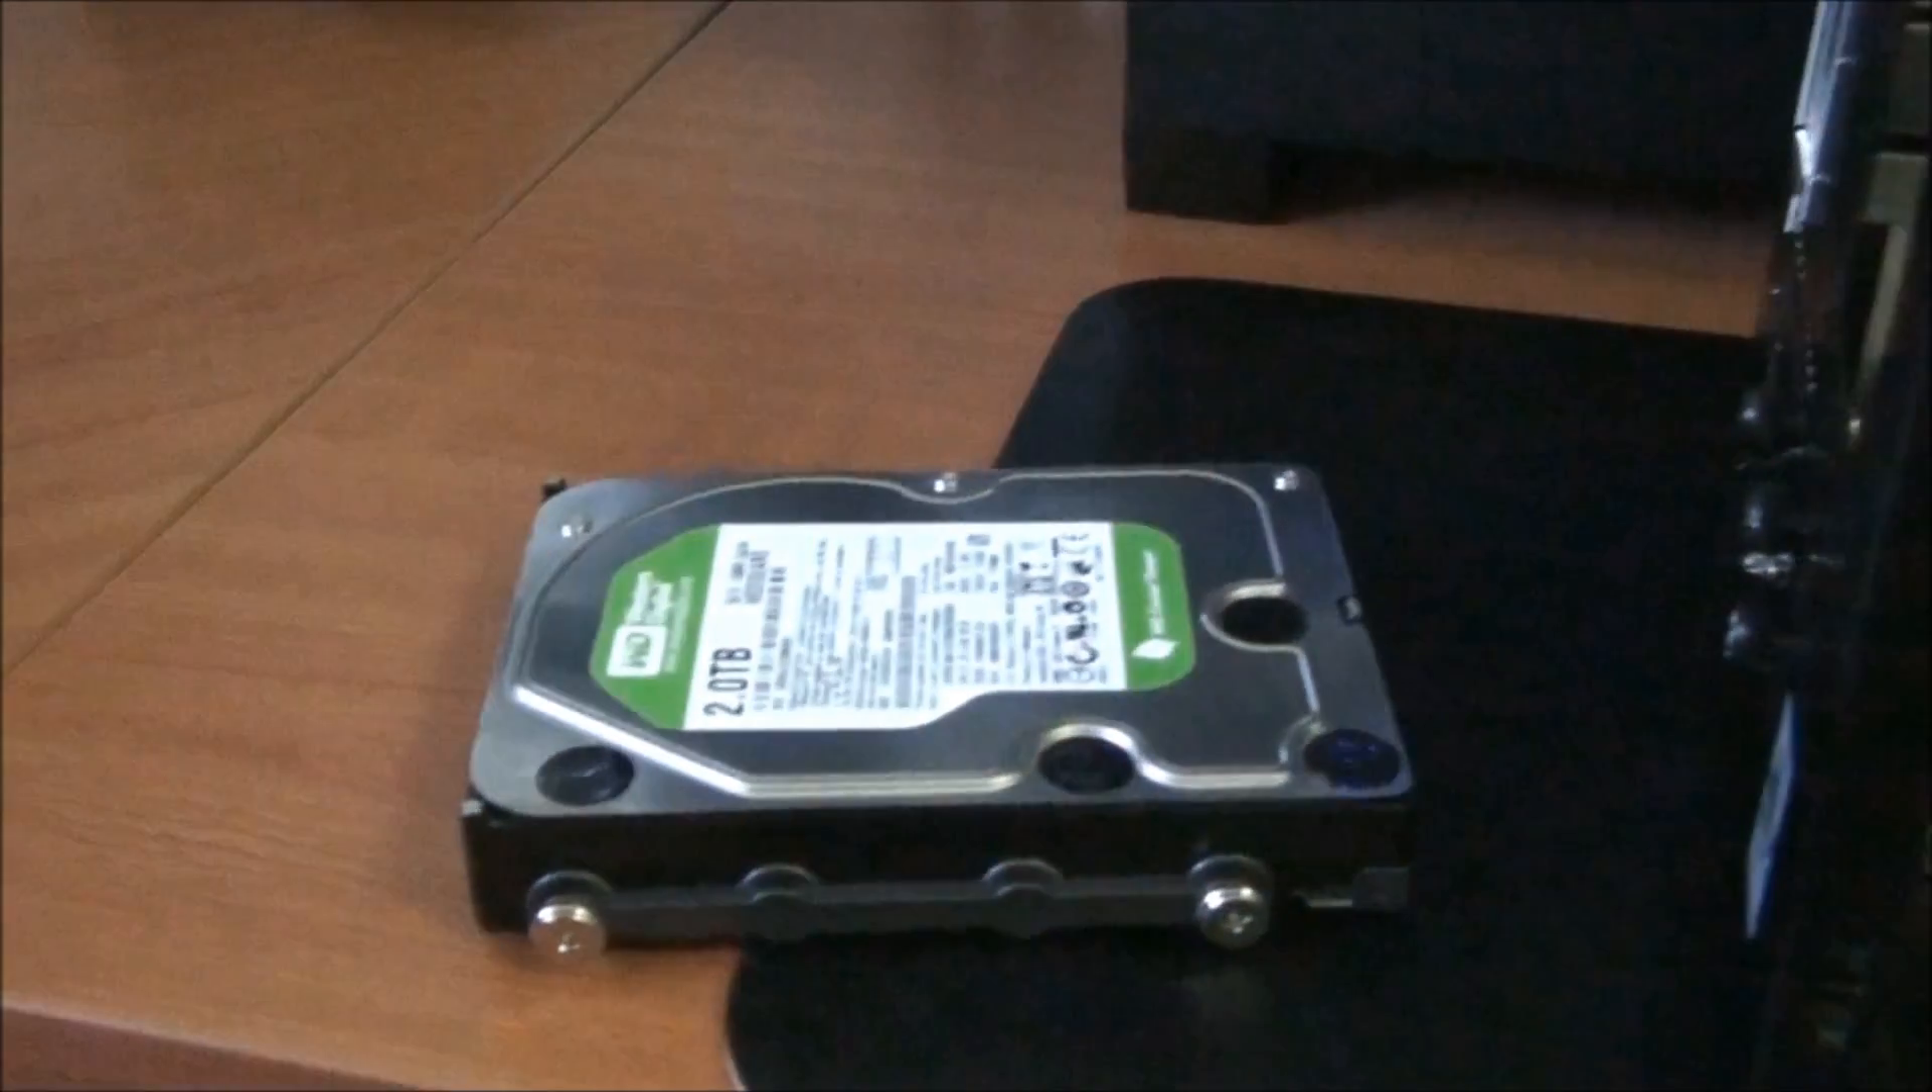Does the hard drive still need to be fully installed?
Yes.